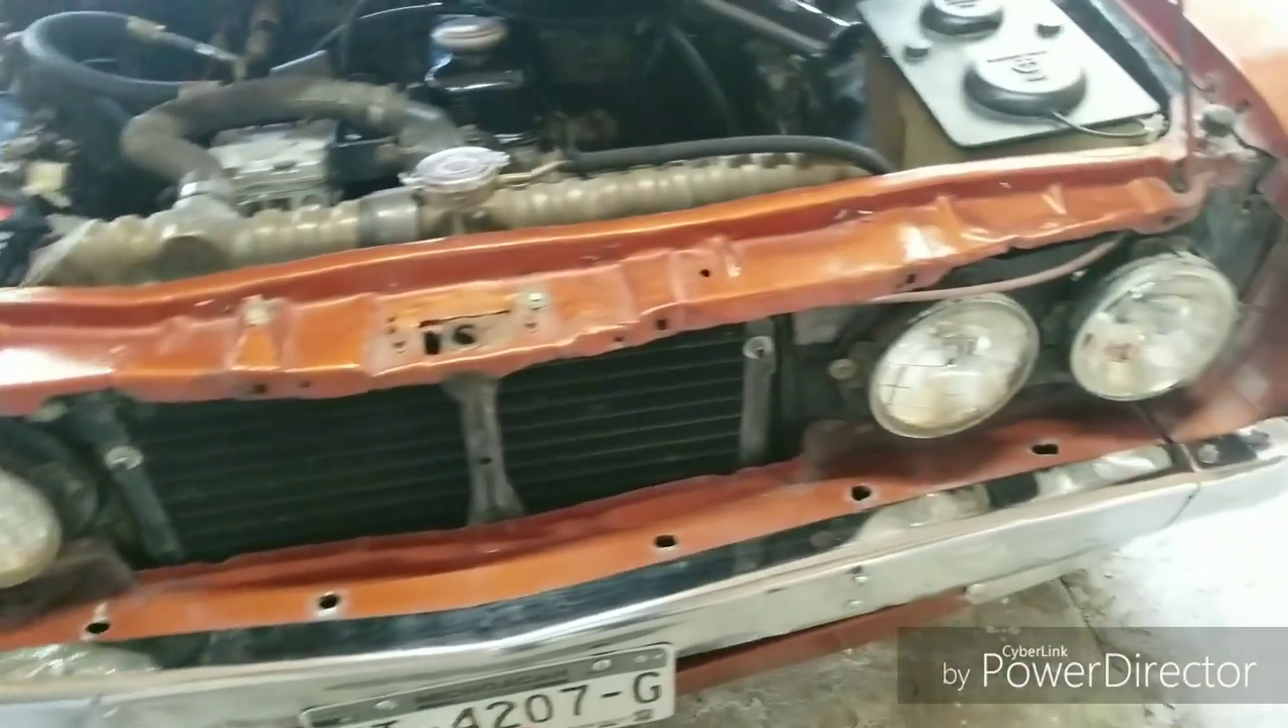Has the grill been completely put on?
No.